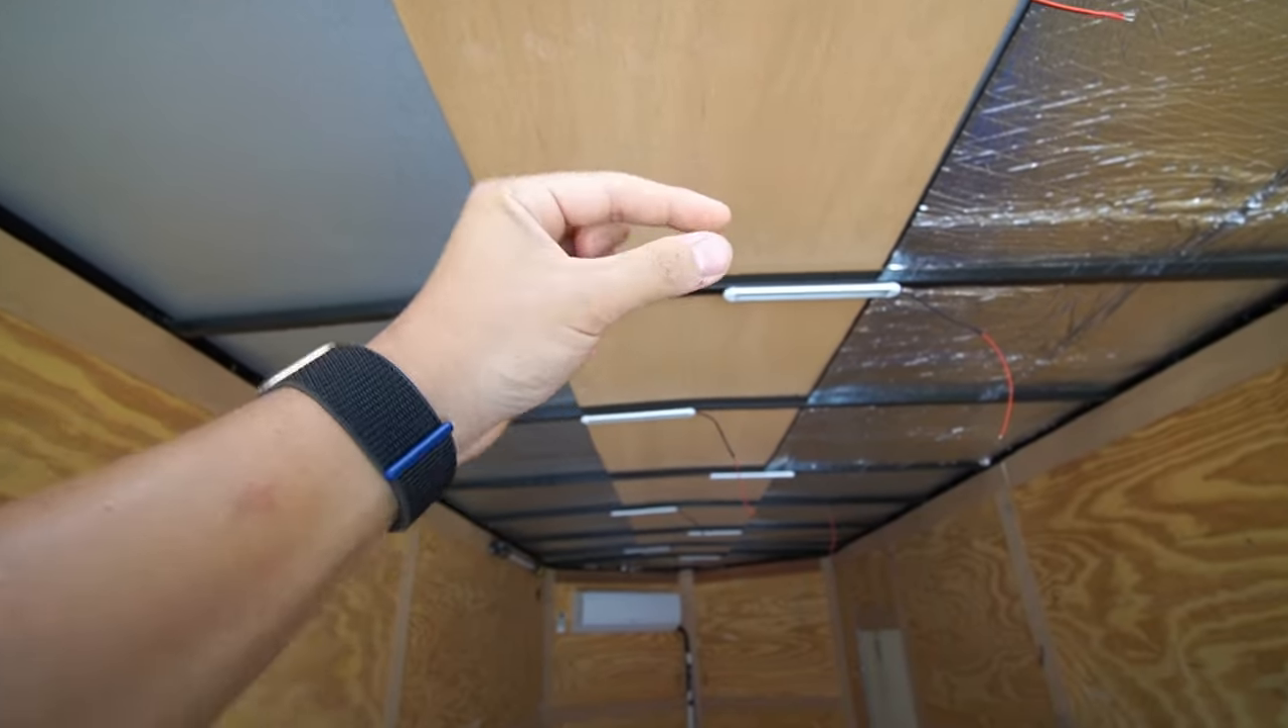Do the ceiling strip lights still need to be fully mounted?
No.